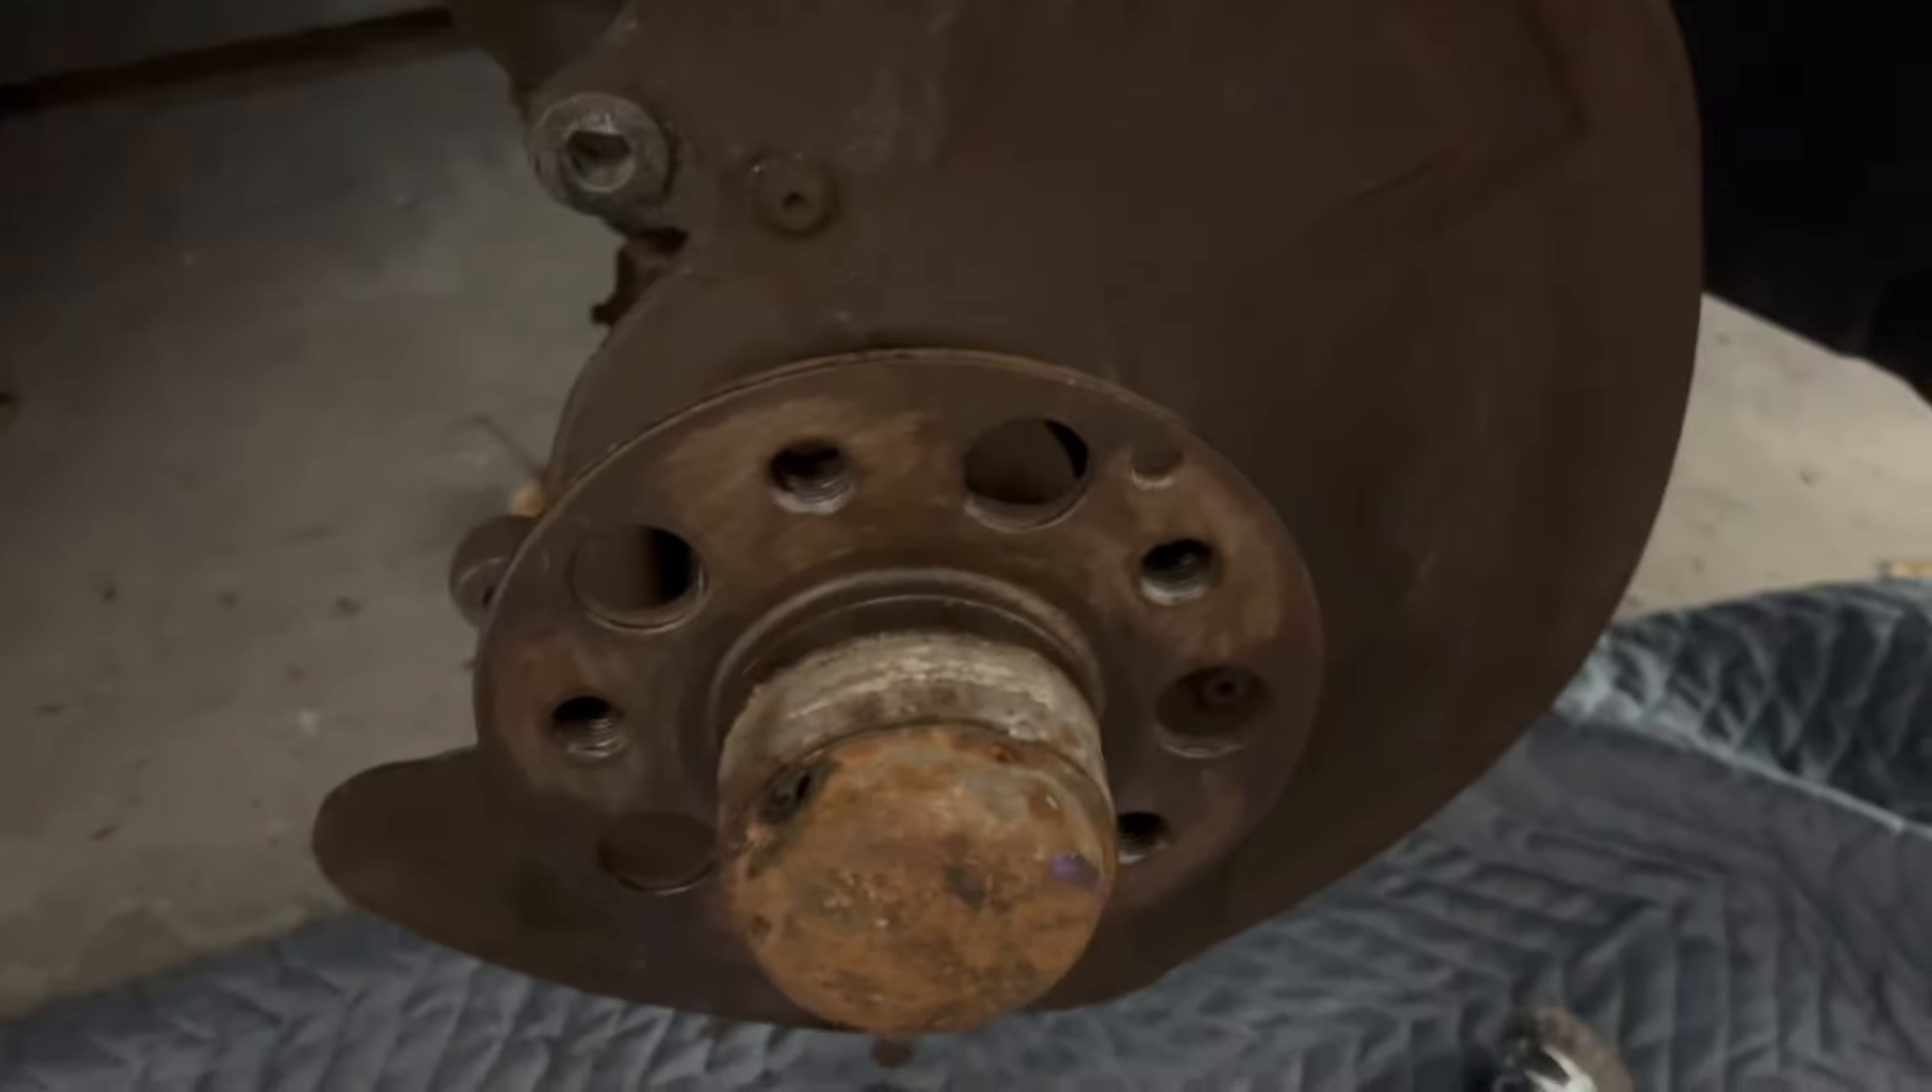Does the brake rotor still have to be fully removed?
No.